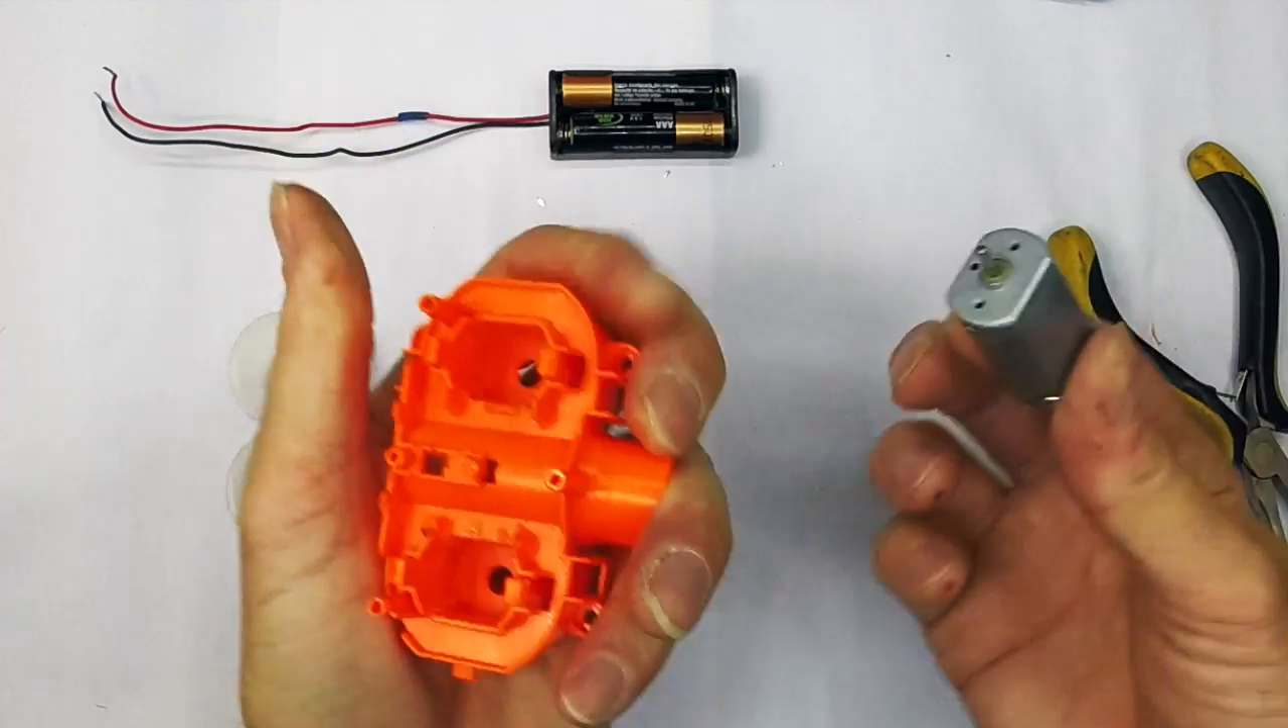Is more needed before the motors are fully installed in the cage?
Yes.